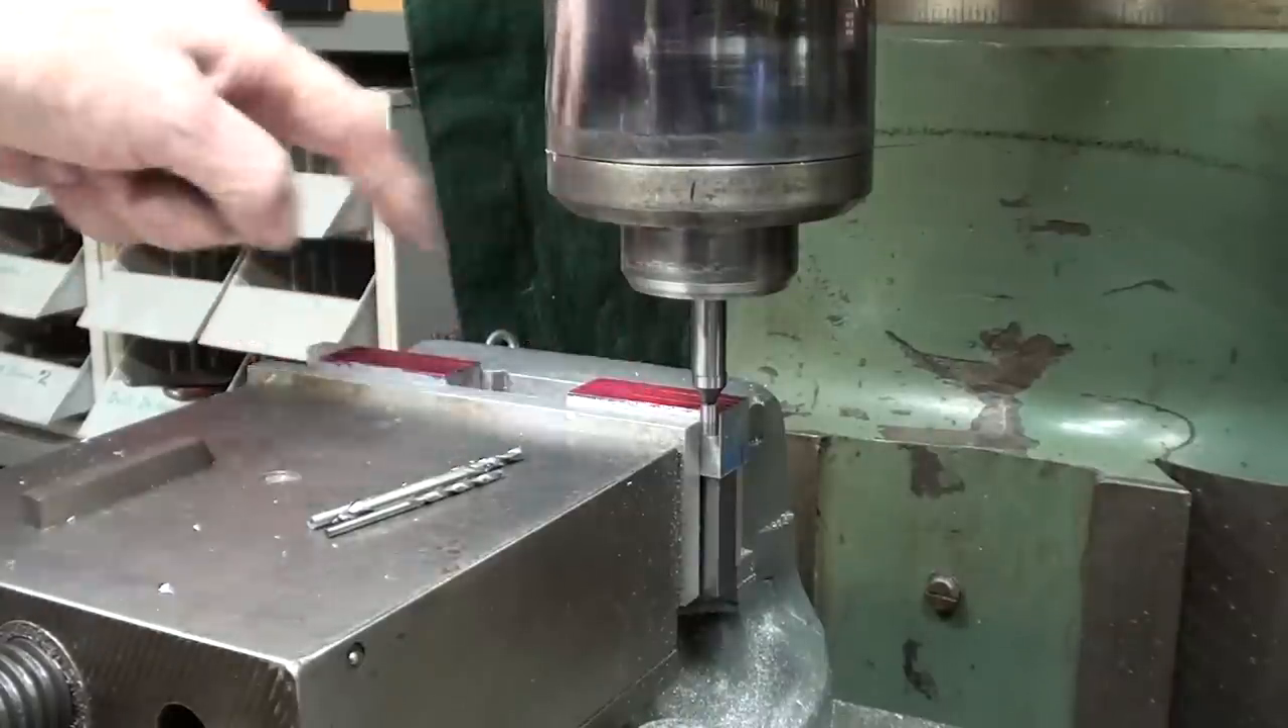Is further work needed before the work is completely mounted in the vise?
No.